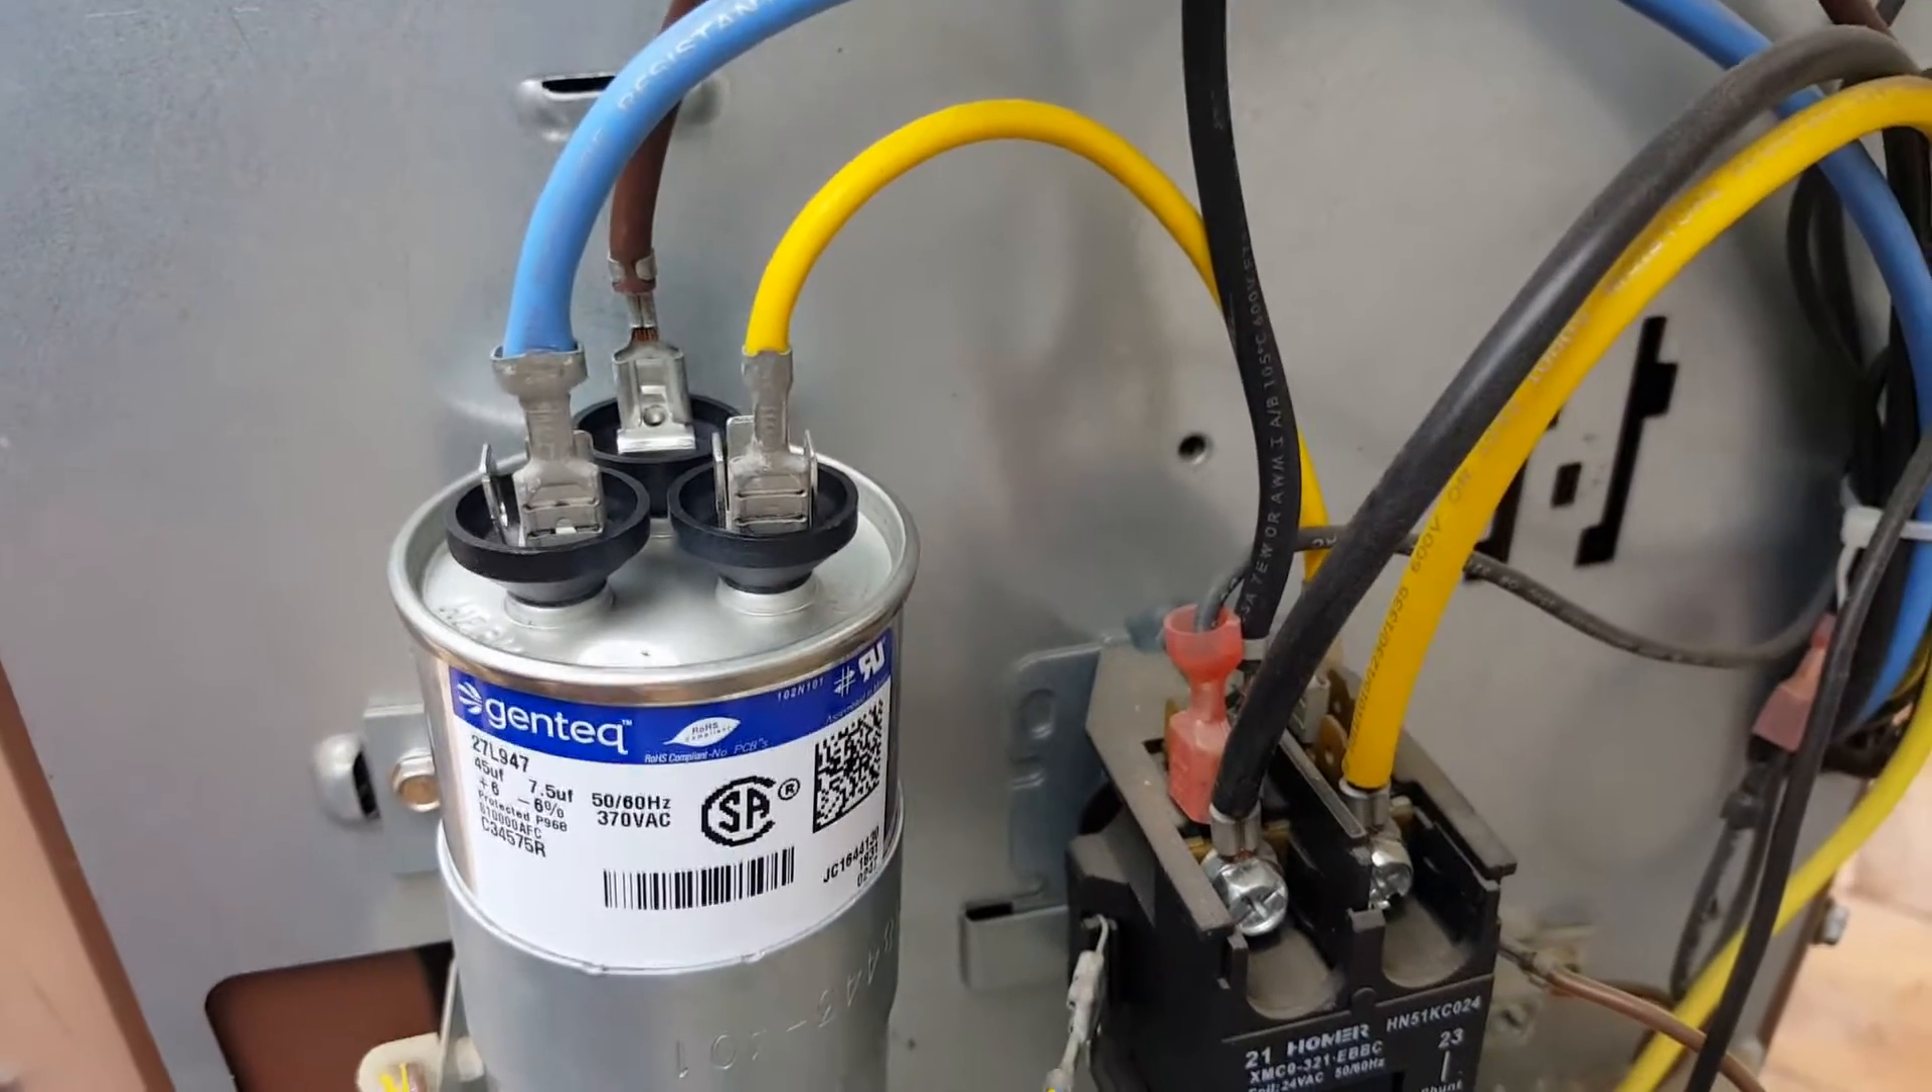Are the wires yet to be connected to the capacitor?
No.